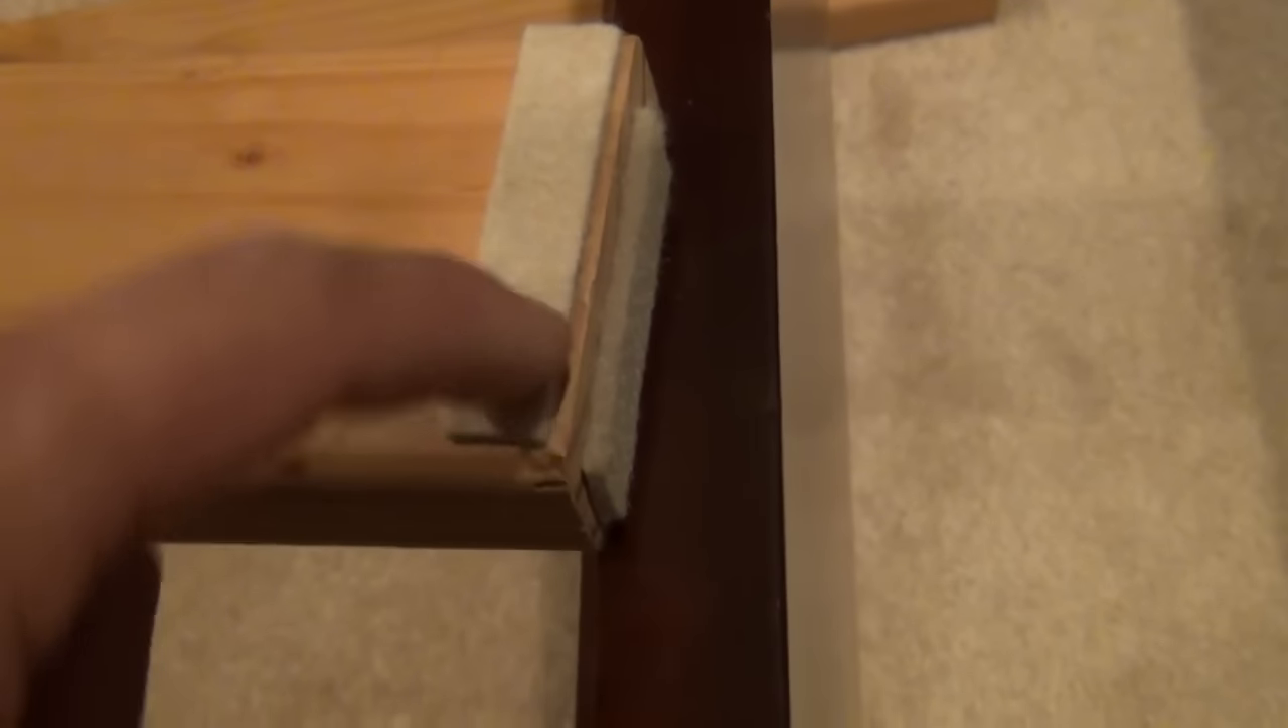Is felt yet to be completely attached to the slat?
No.